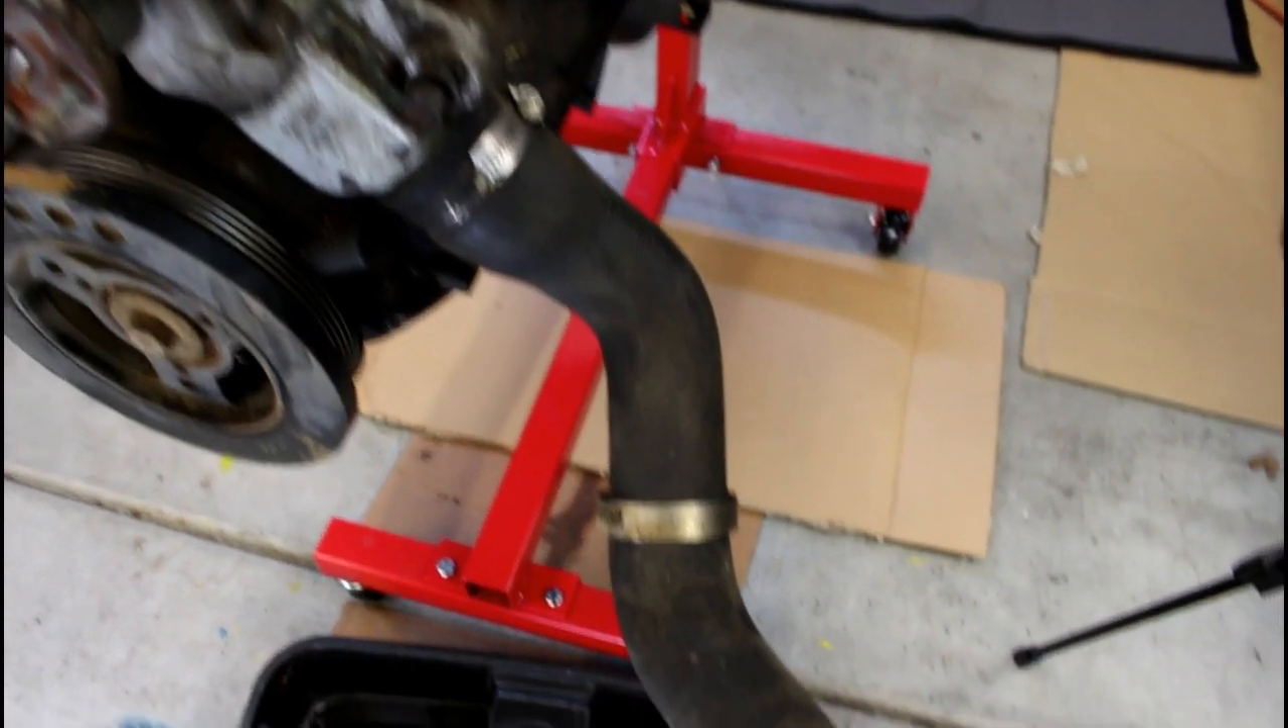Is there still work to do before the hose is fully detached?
Yes.